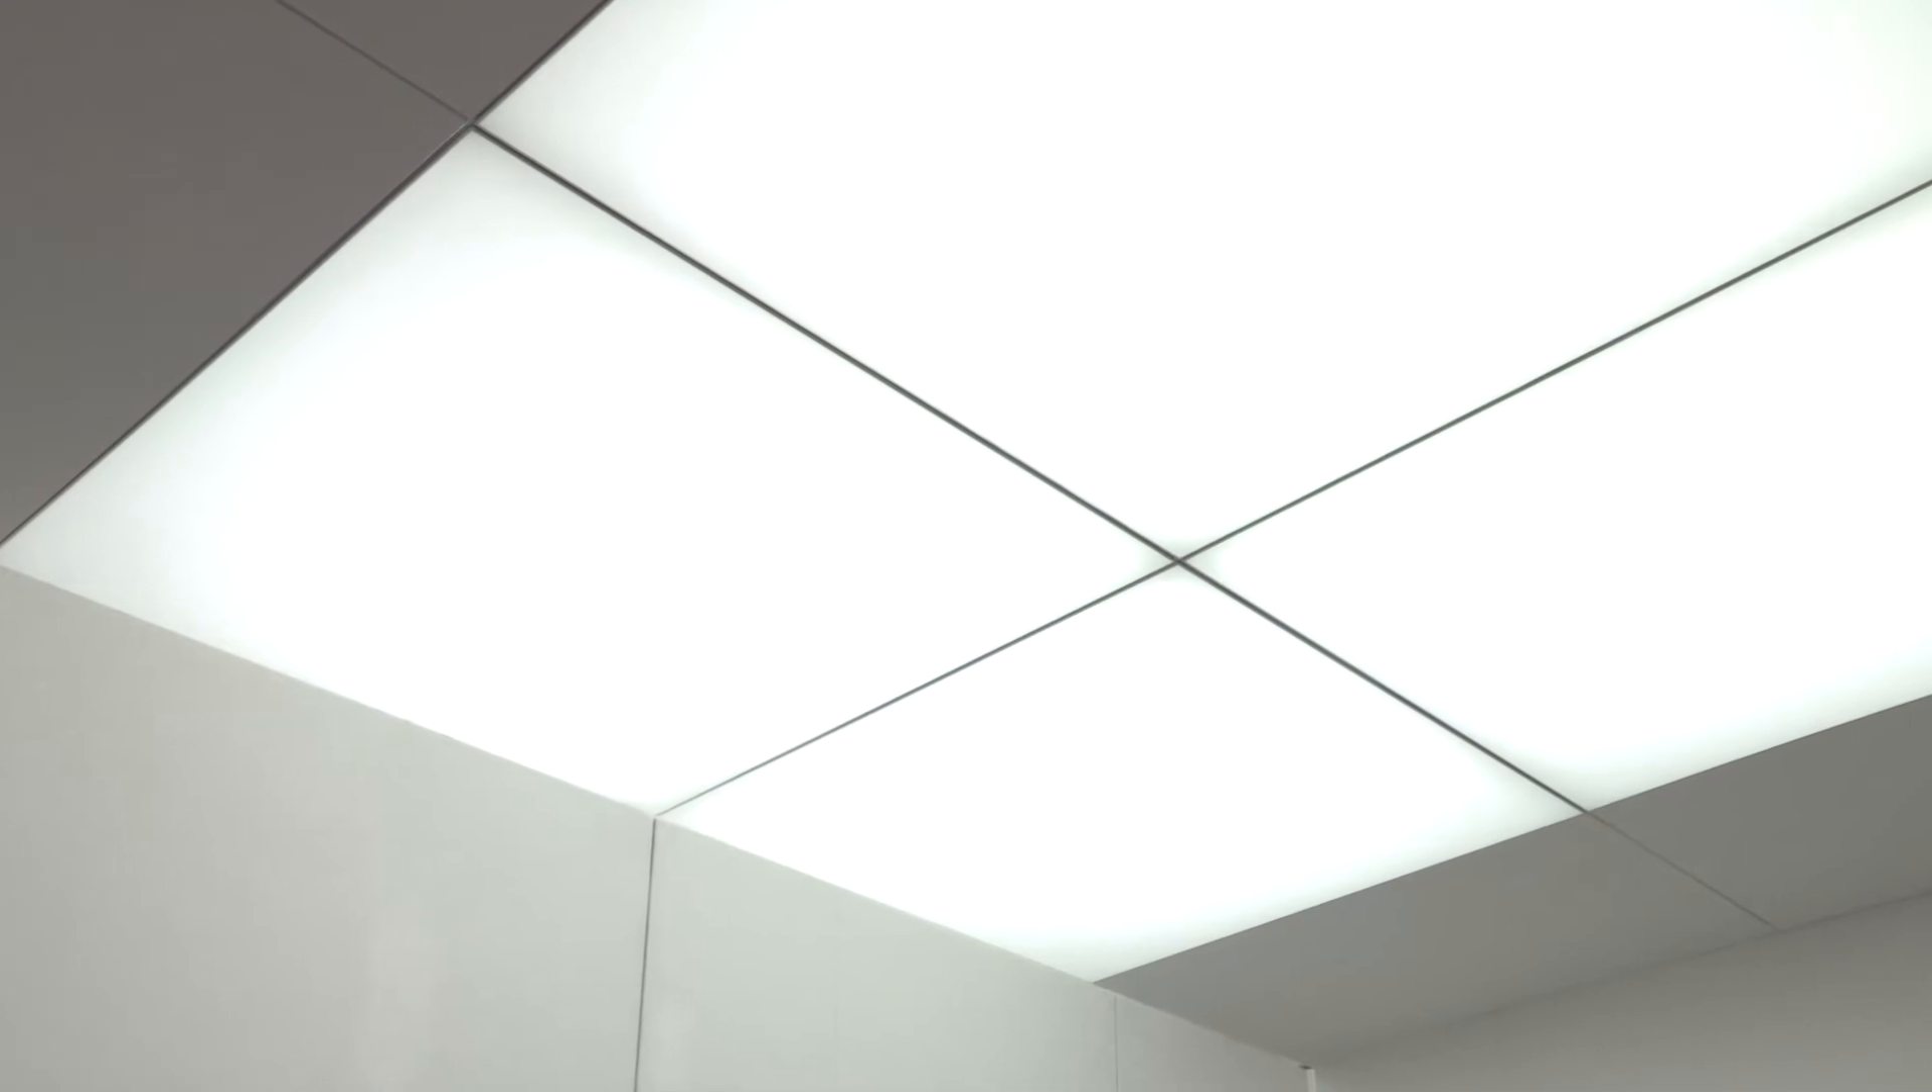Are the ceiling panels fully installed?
Yes.